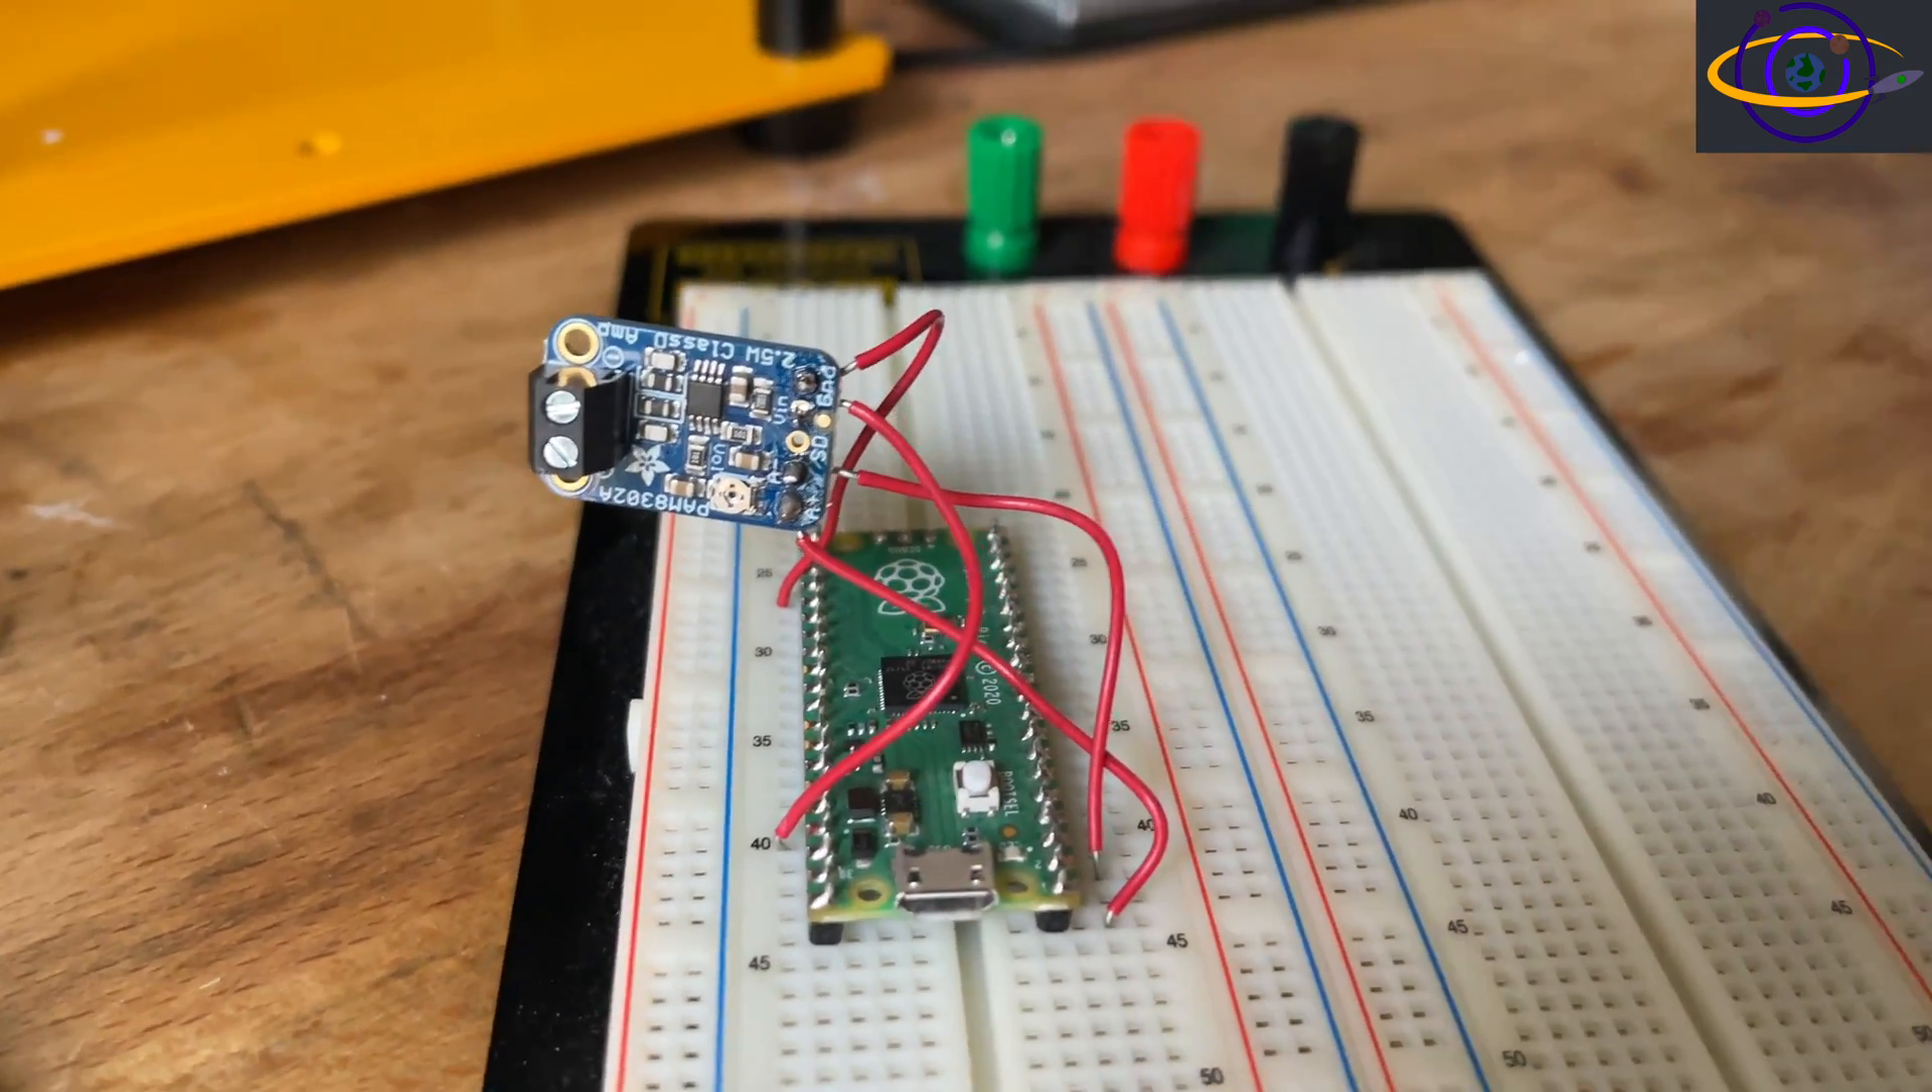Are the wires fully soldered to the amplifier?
Yes.